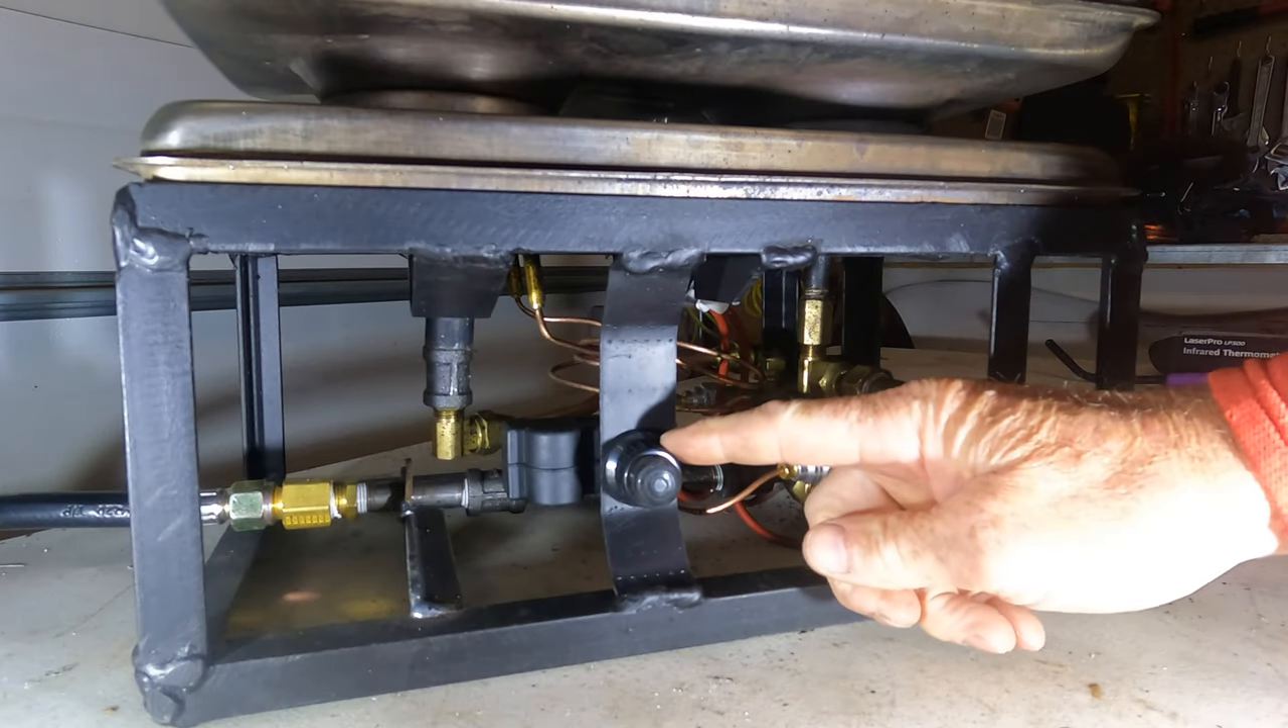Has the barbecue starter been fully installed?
Yes.